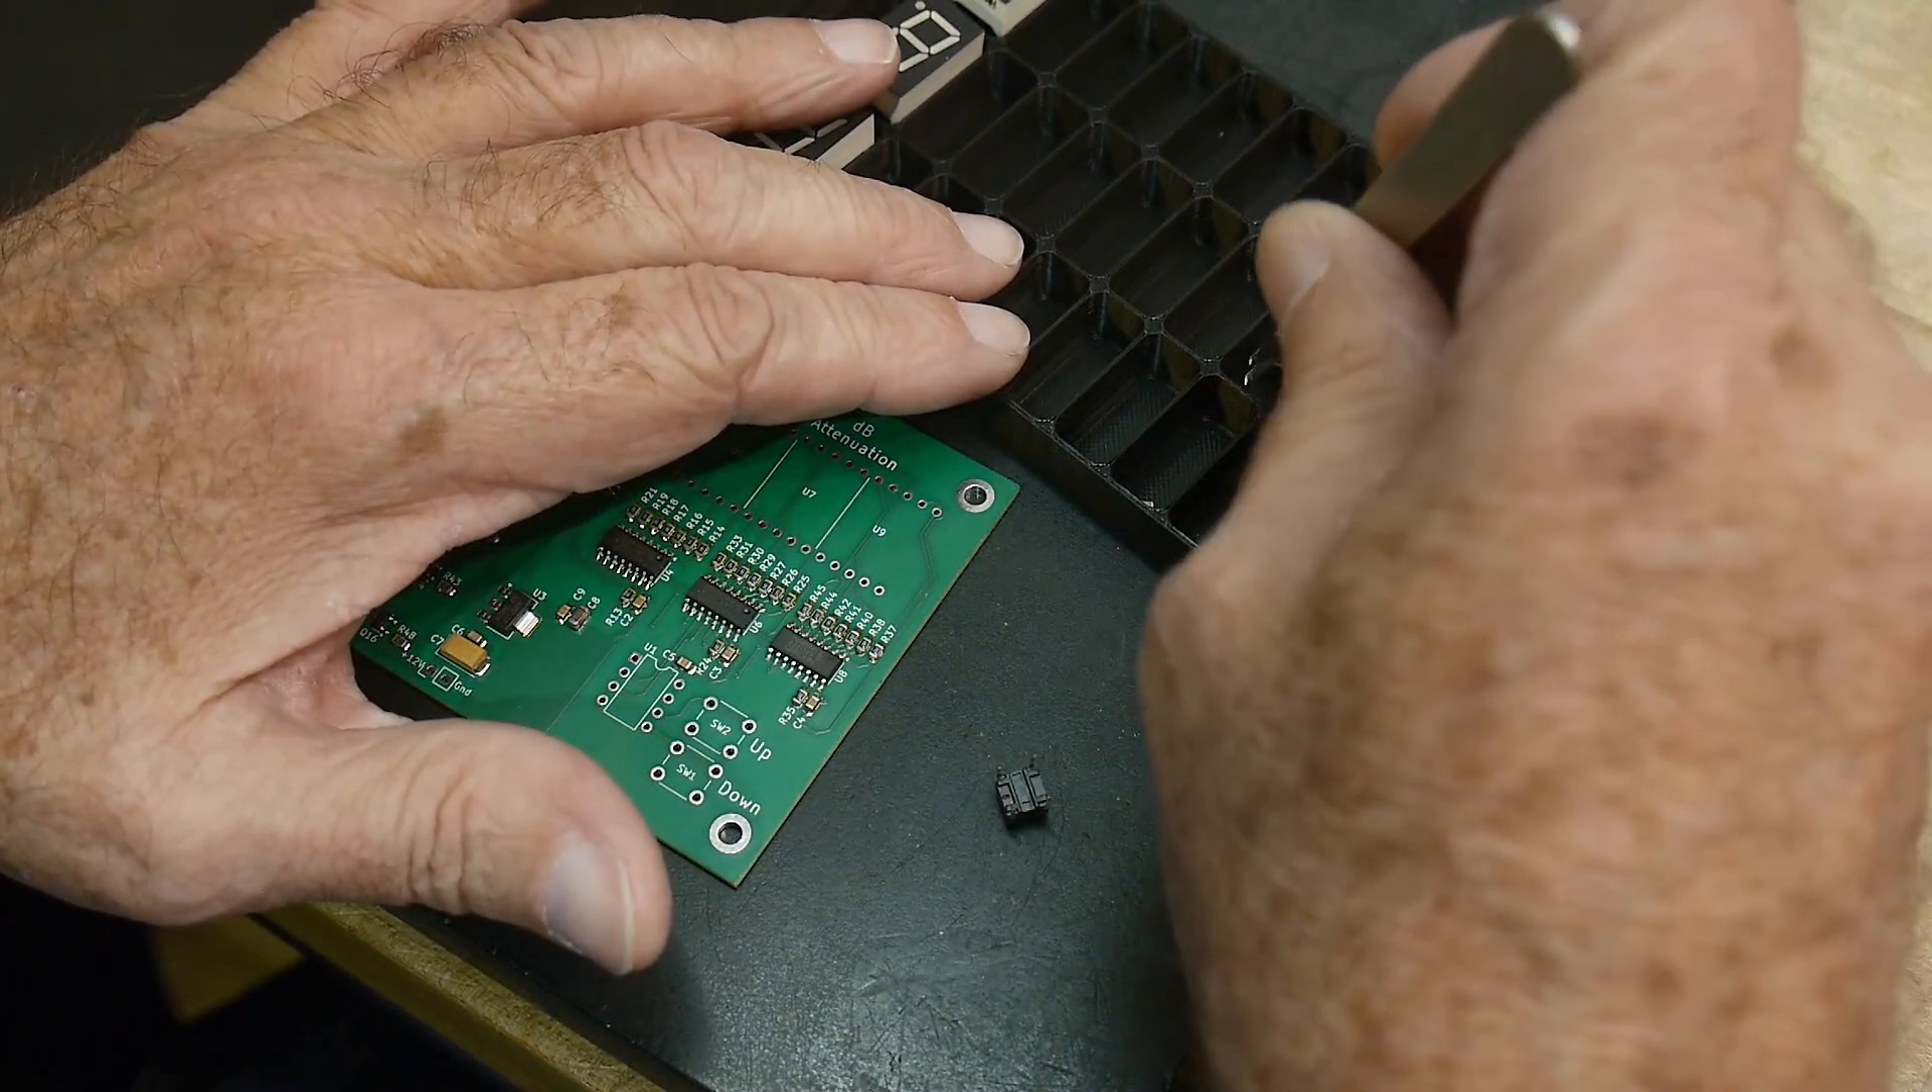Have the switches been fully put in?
No.